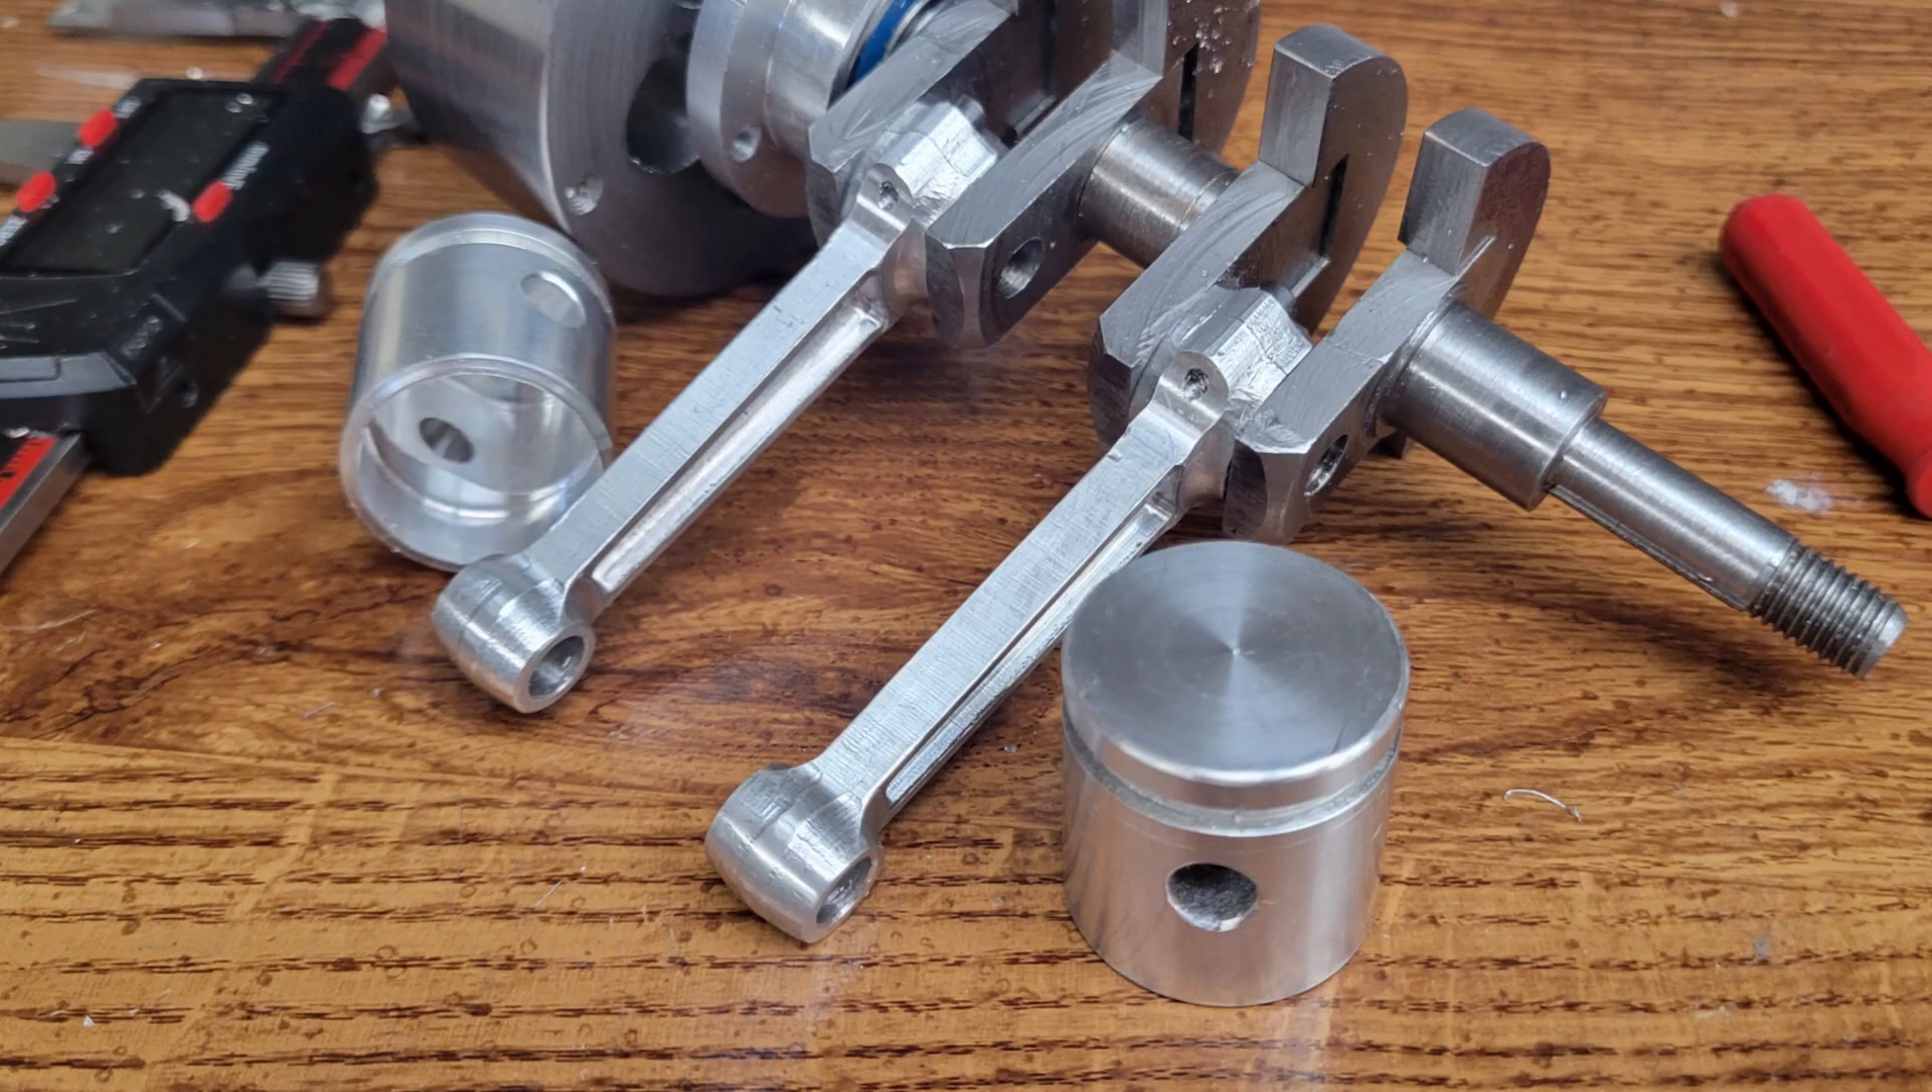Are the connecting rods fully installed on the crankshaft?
Yes.